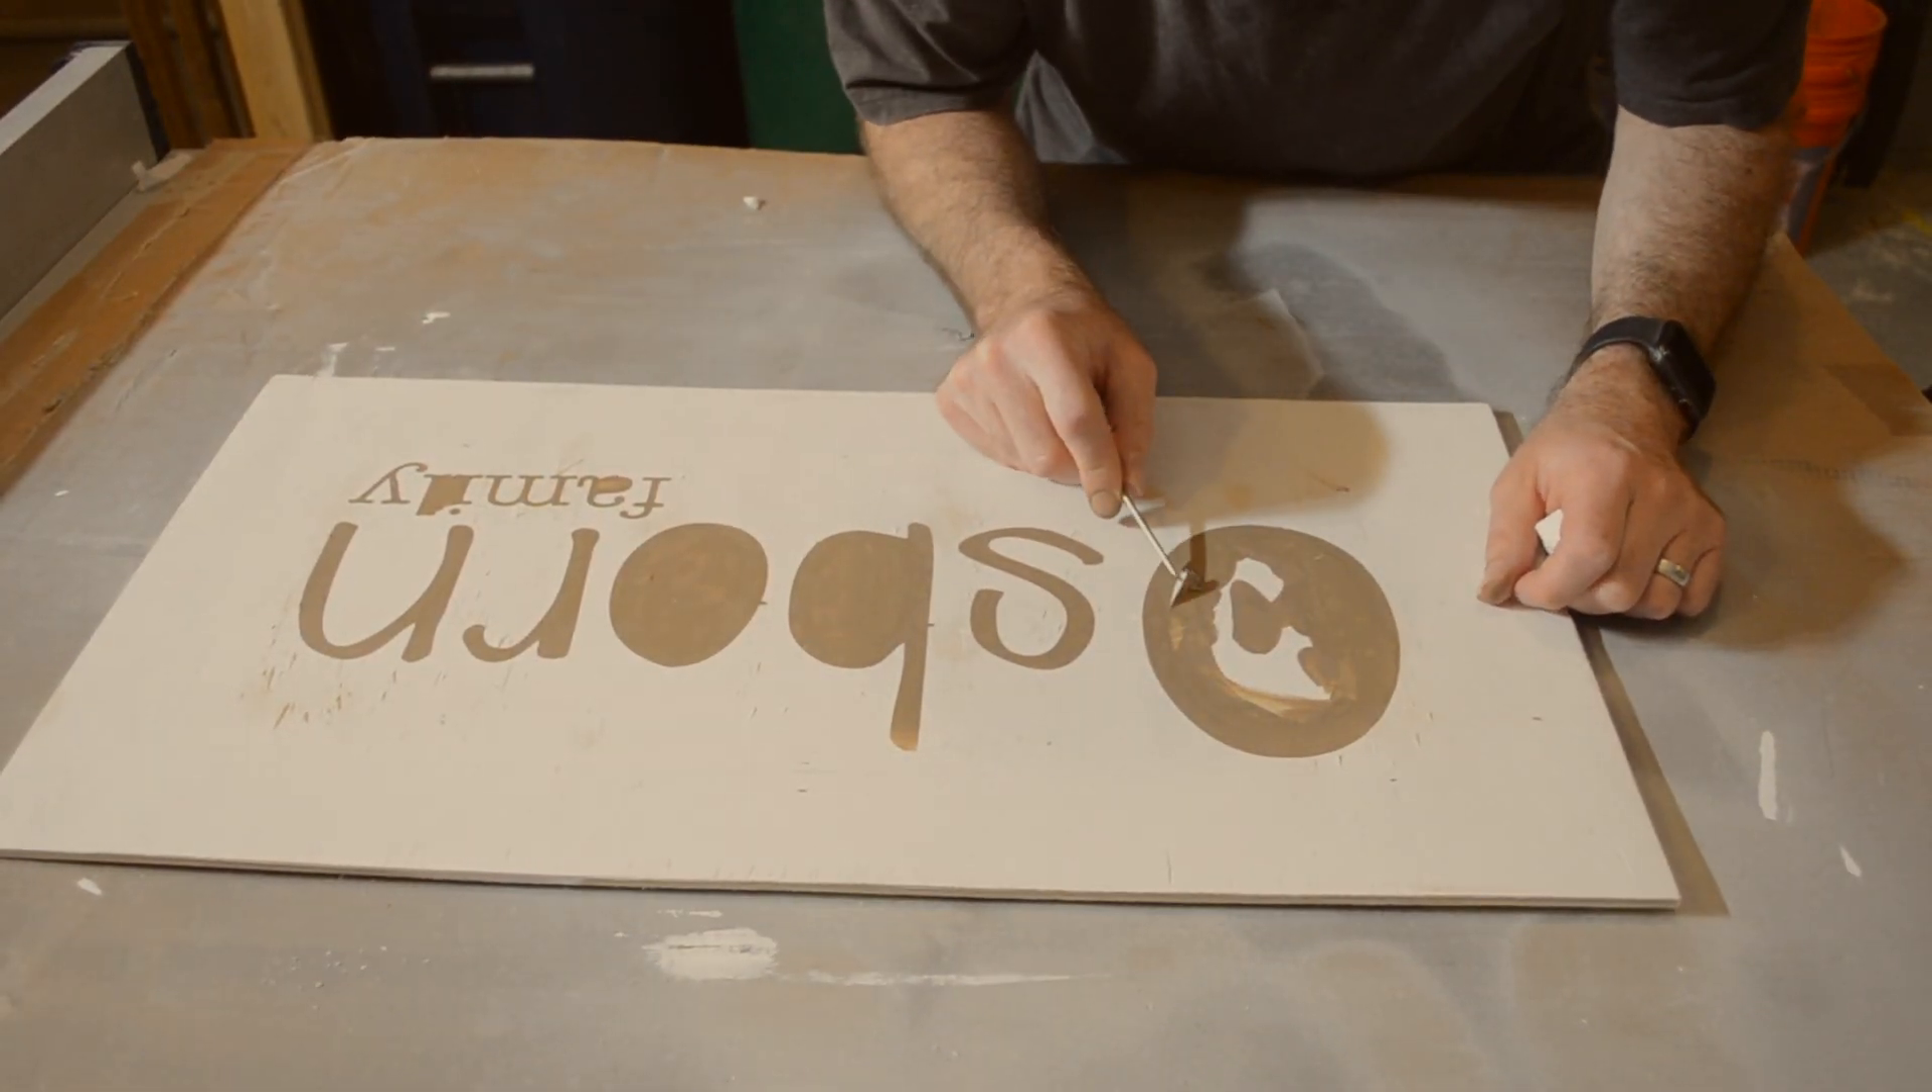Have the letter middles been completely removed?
No.